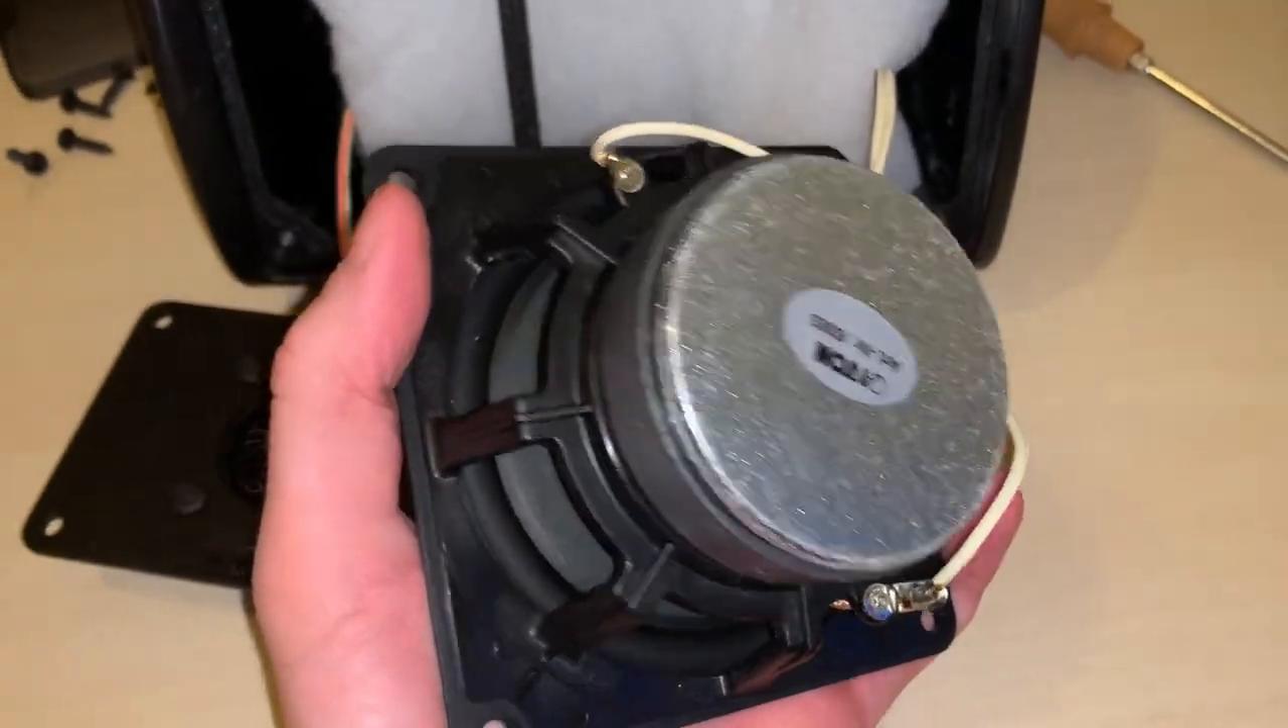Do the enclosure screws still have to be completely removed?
No.